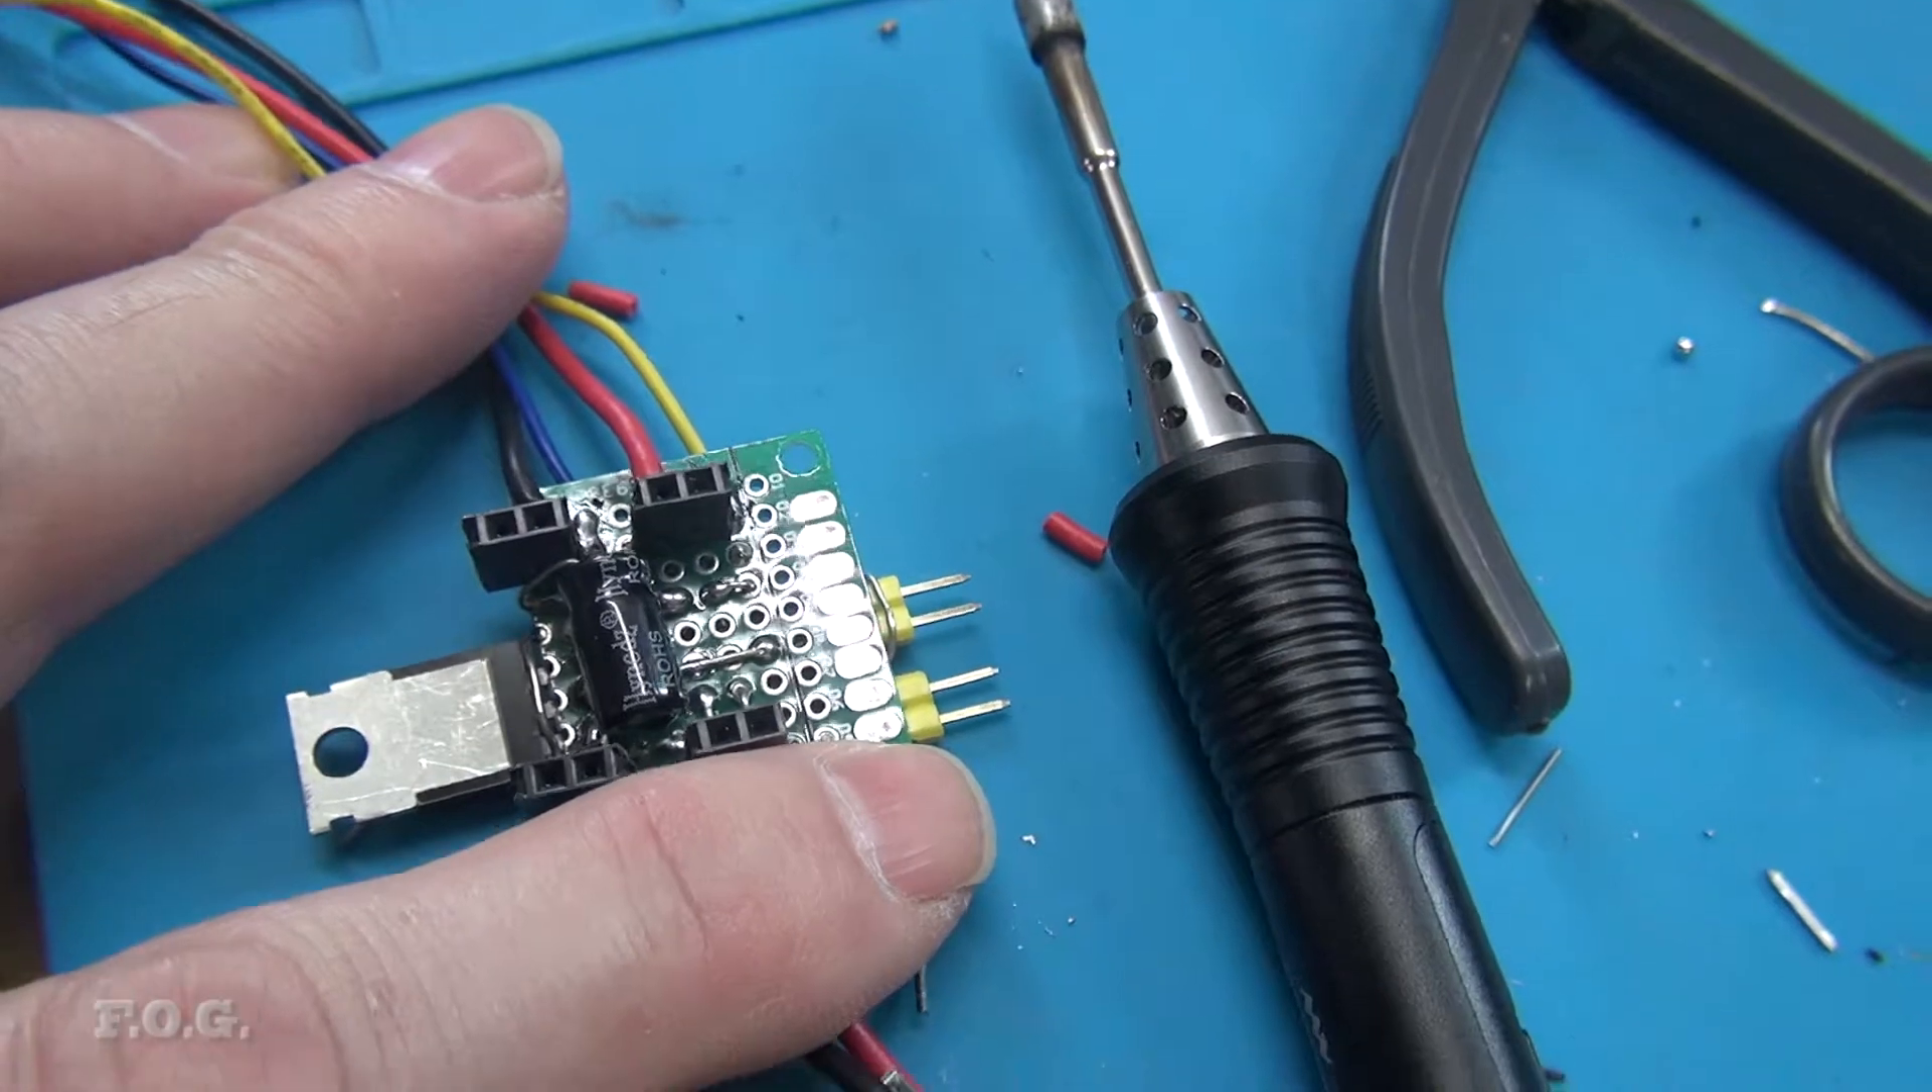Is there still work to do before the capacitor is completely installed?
No.